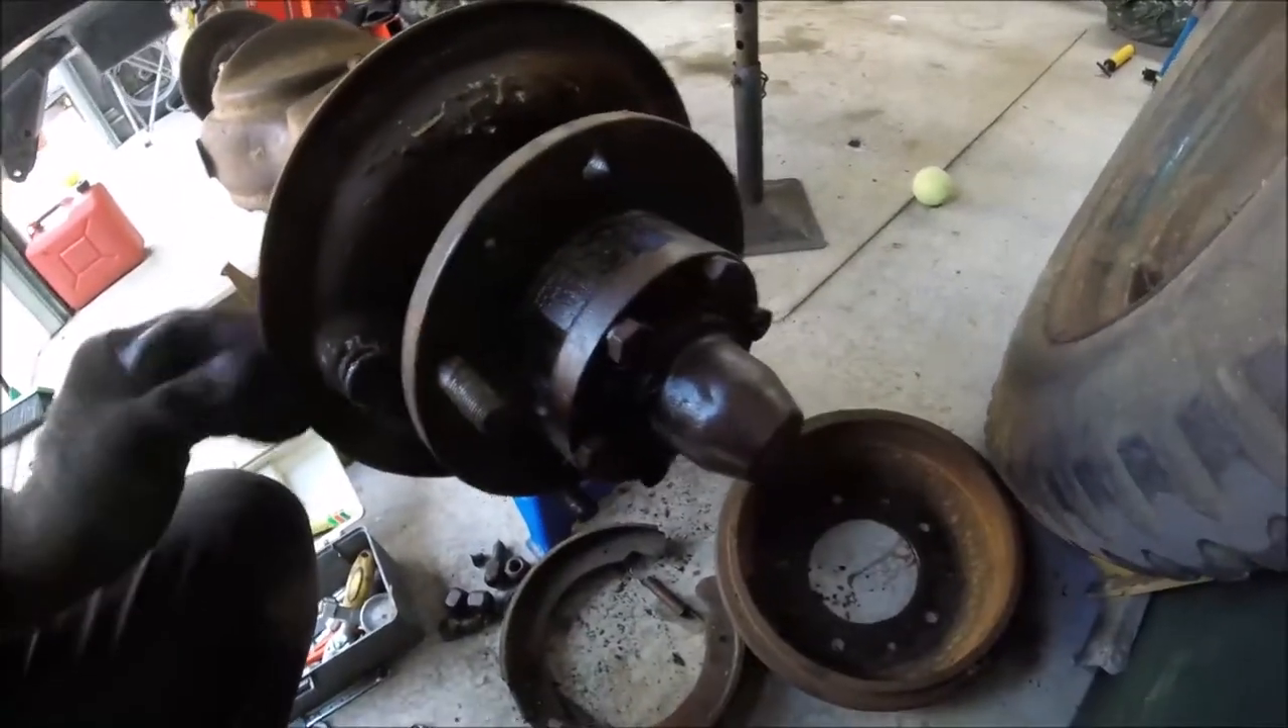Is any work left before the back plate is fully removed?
Yes.